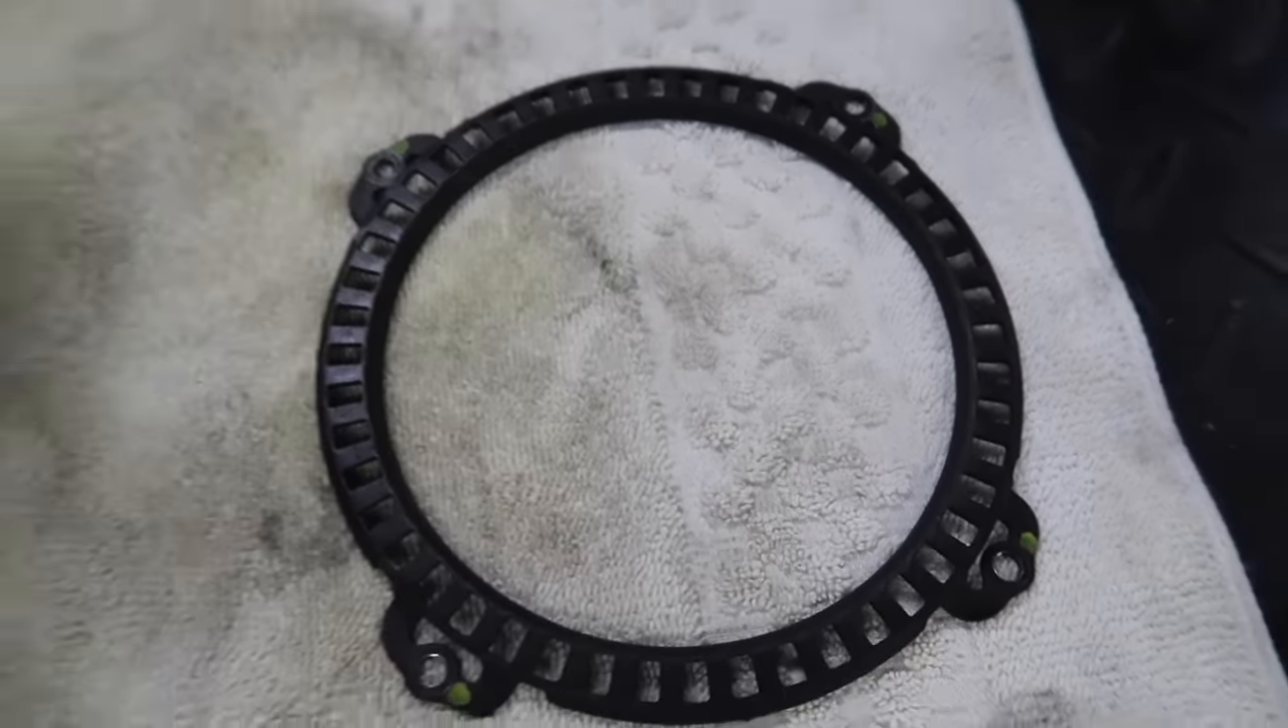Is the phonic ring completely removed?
Yes.